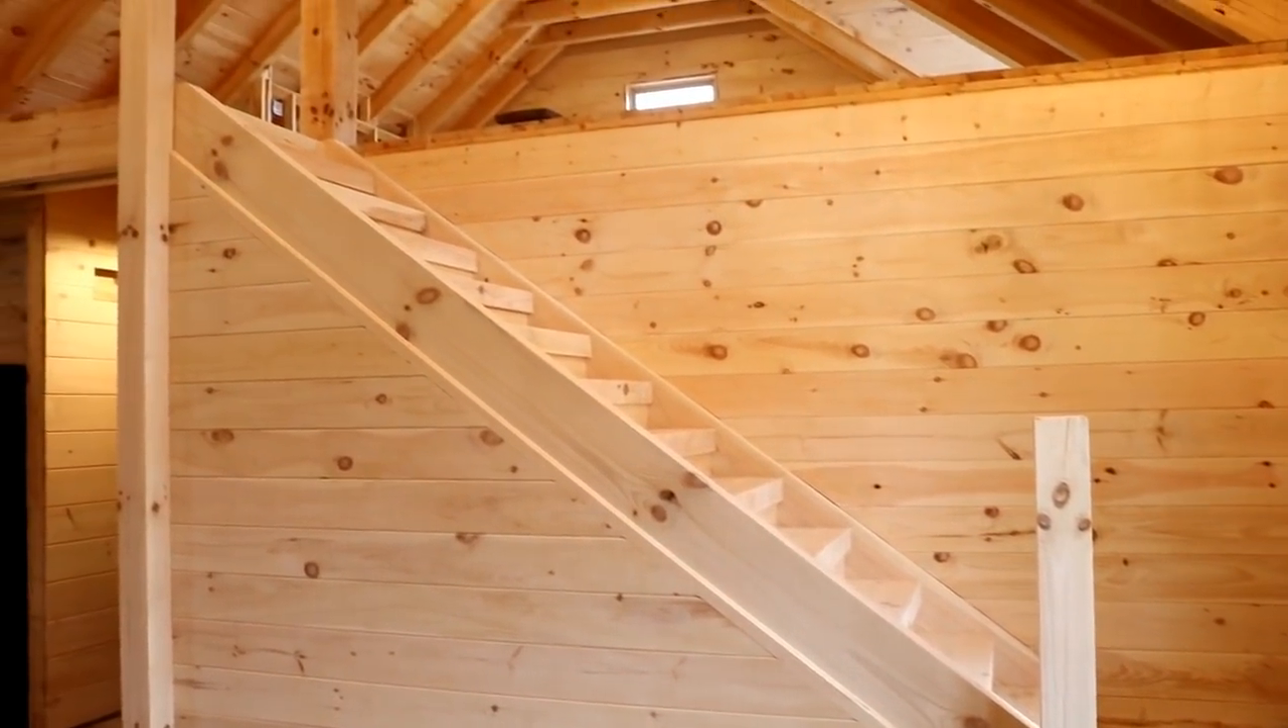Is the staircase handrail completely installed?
No.